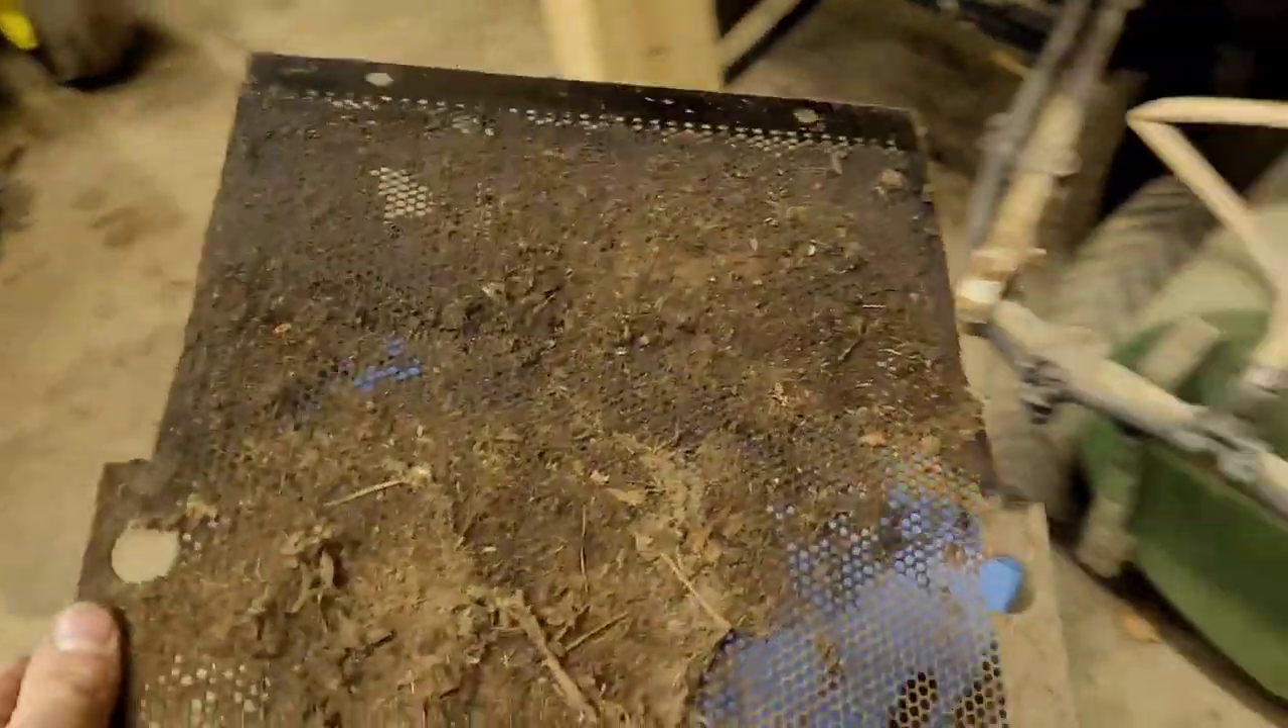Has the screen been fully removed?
Yes.